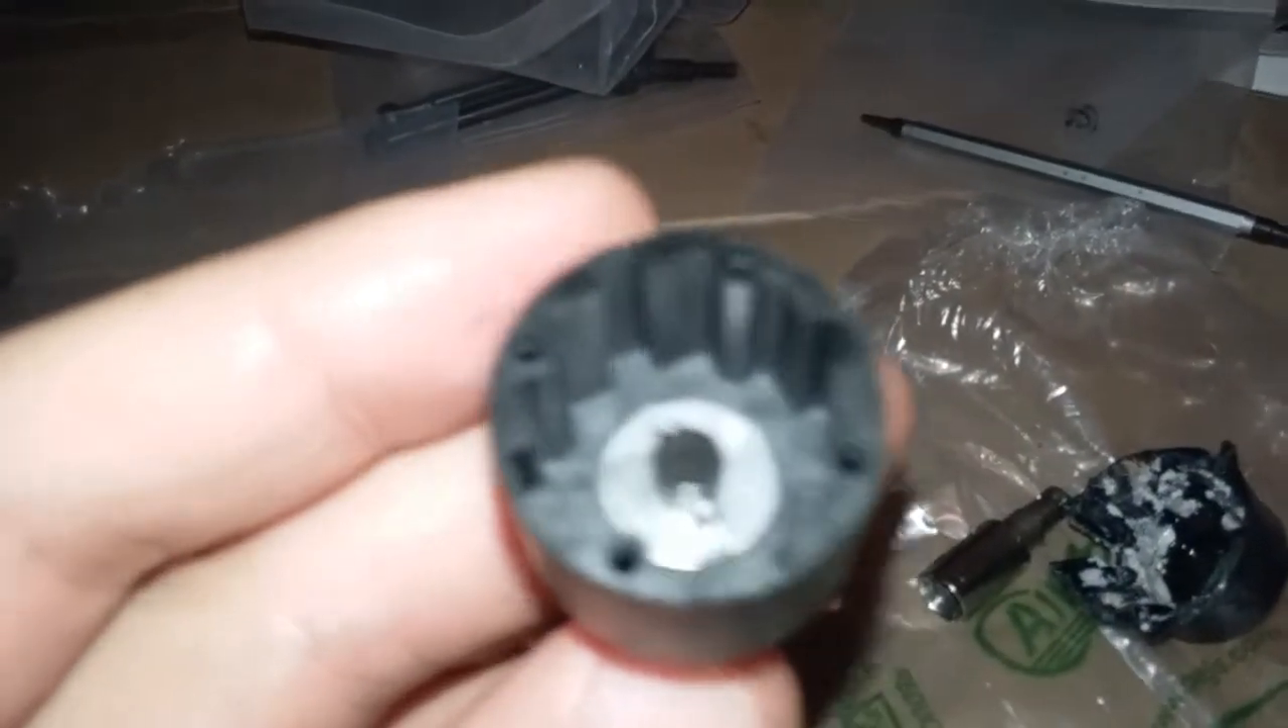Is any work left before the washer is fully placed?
No.